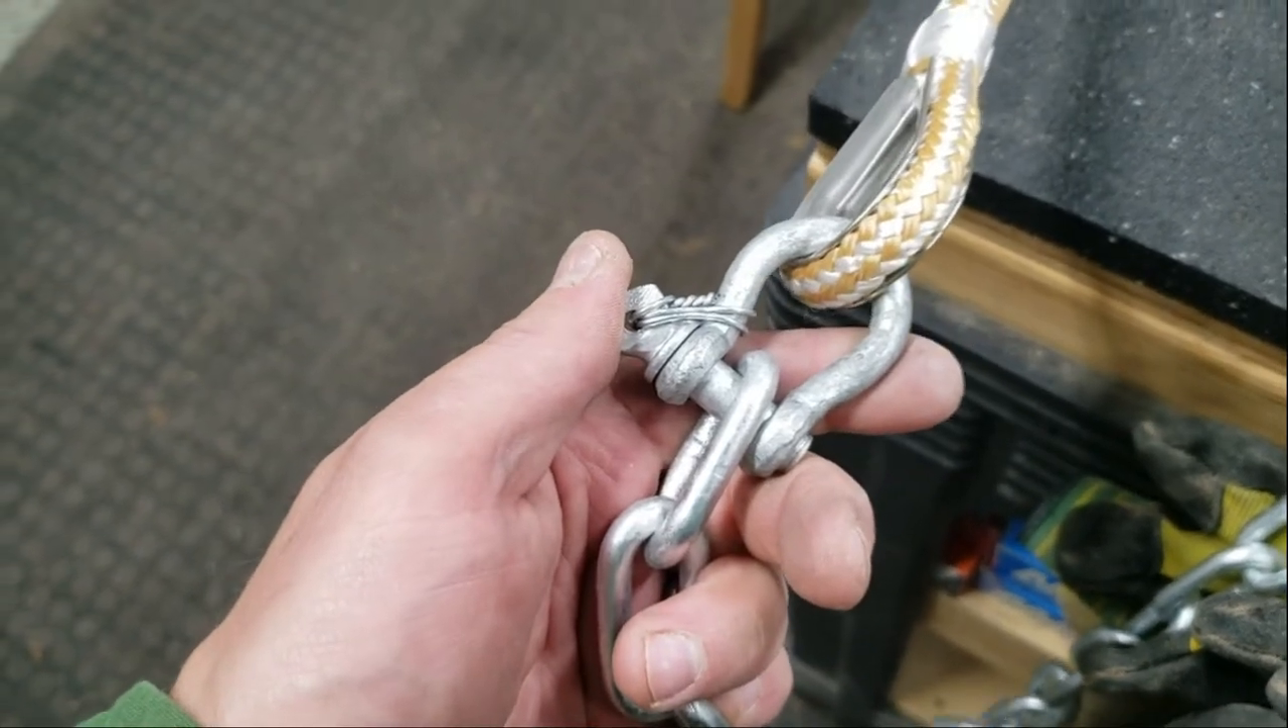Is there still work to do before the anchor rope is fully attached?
No.